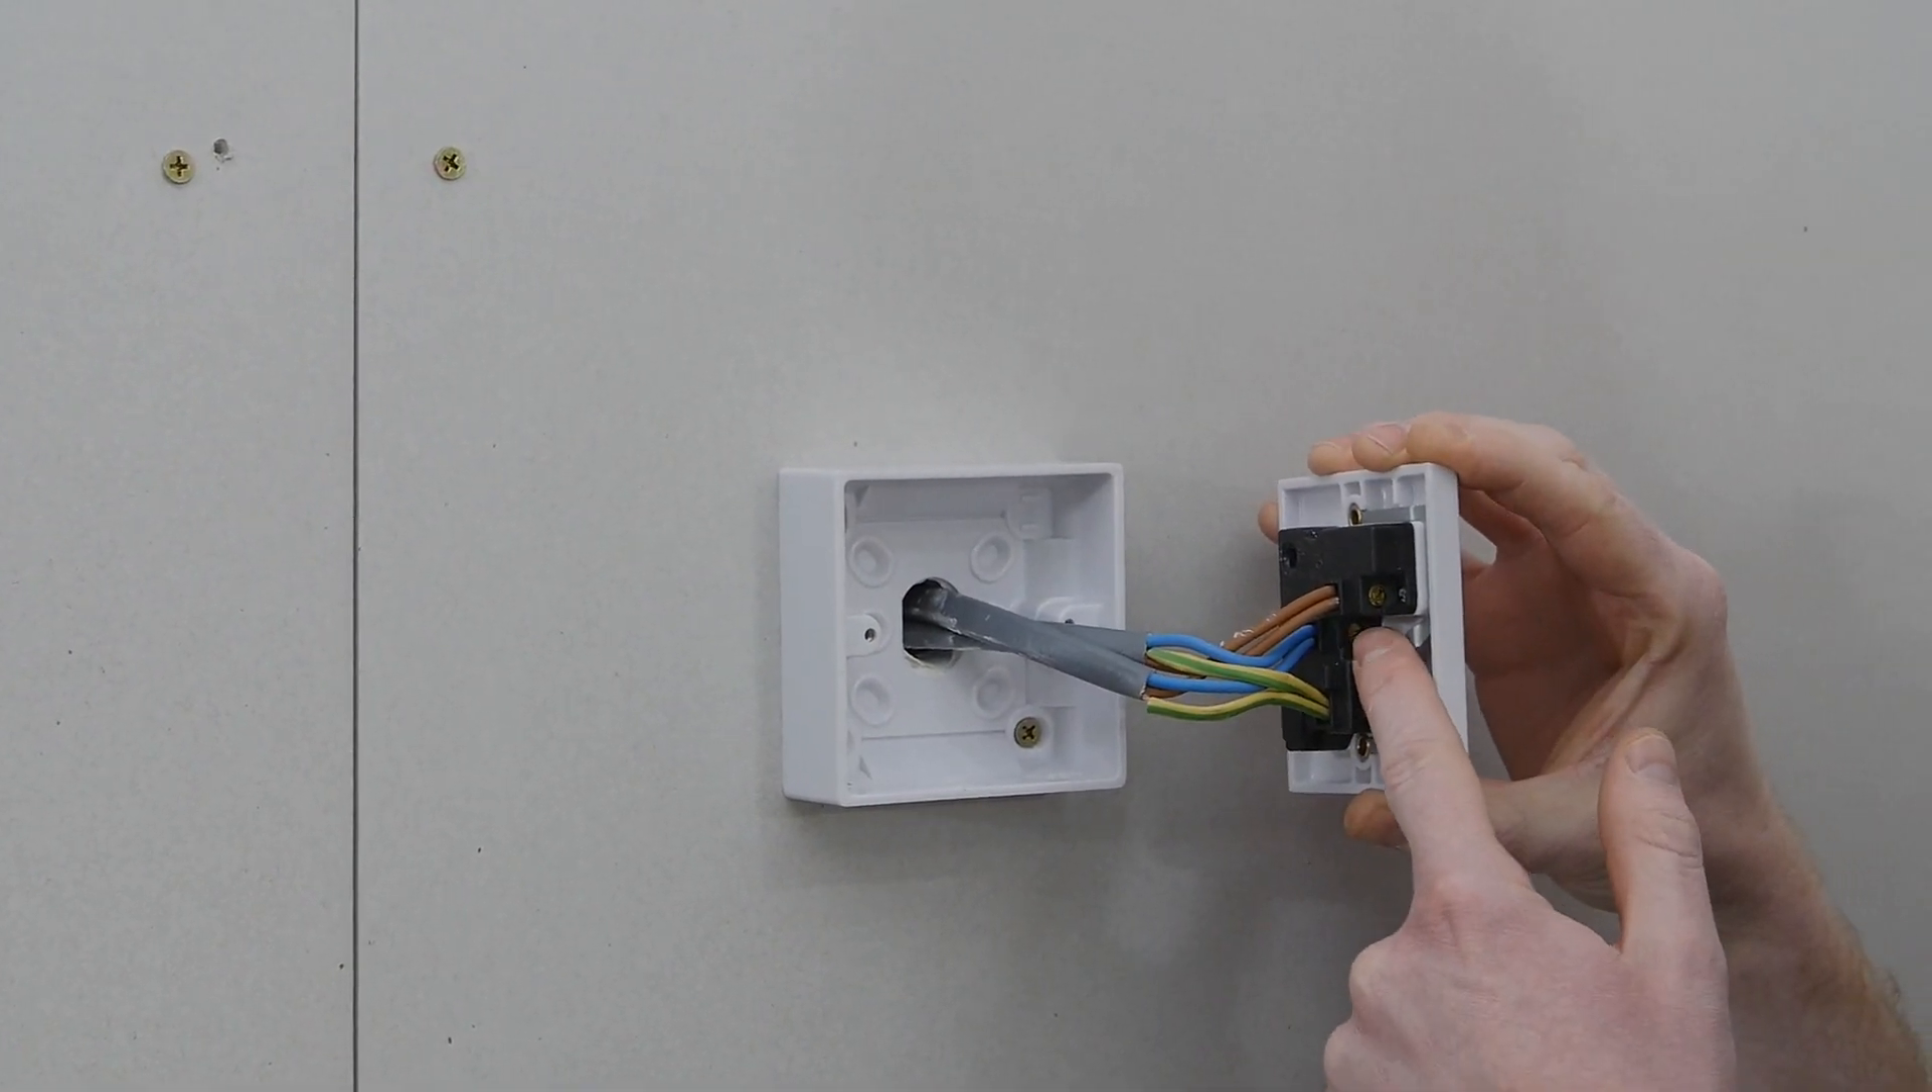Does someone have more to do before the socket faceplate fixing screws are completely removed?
No.